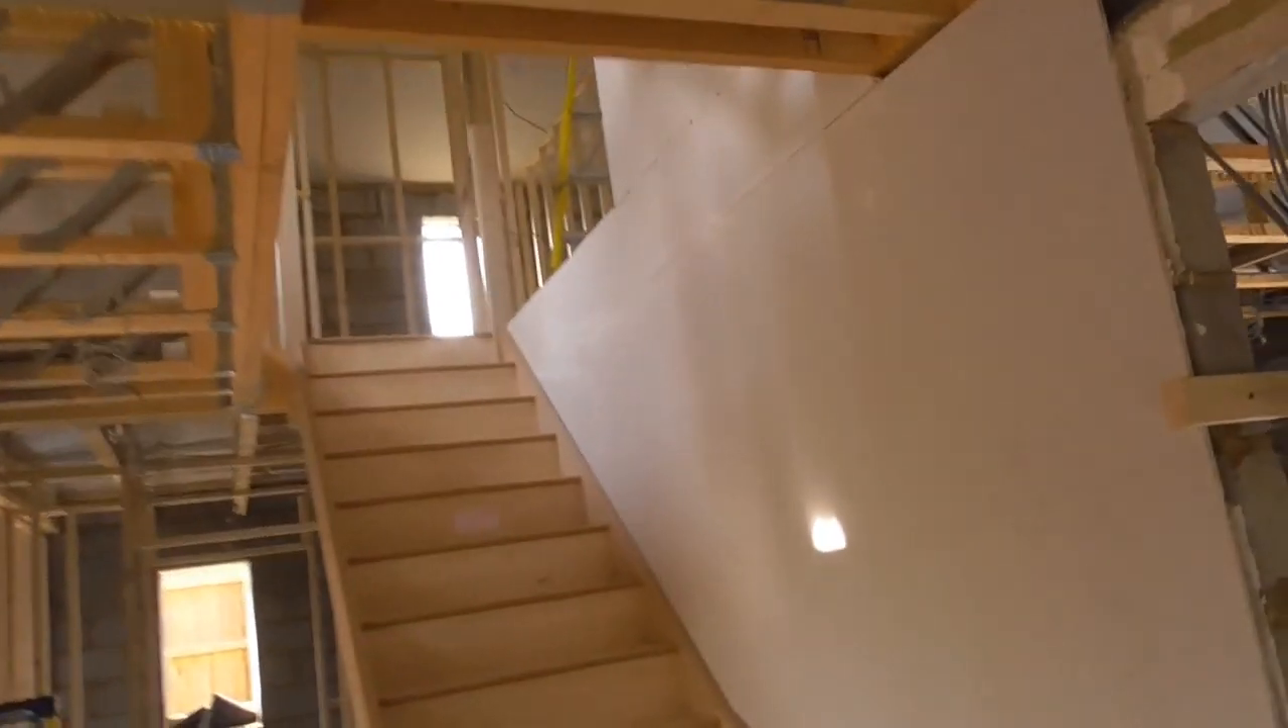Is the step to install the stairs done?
Yes.